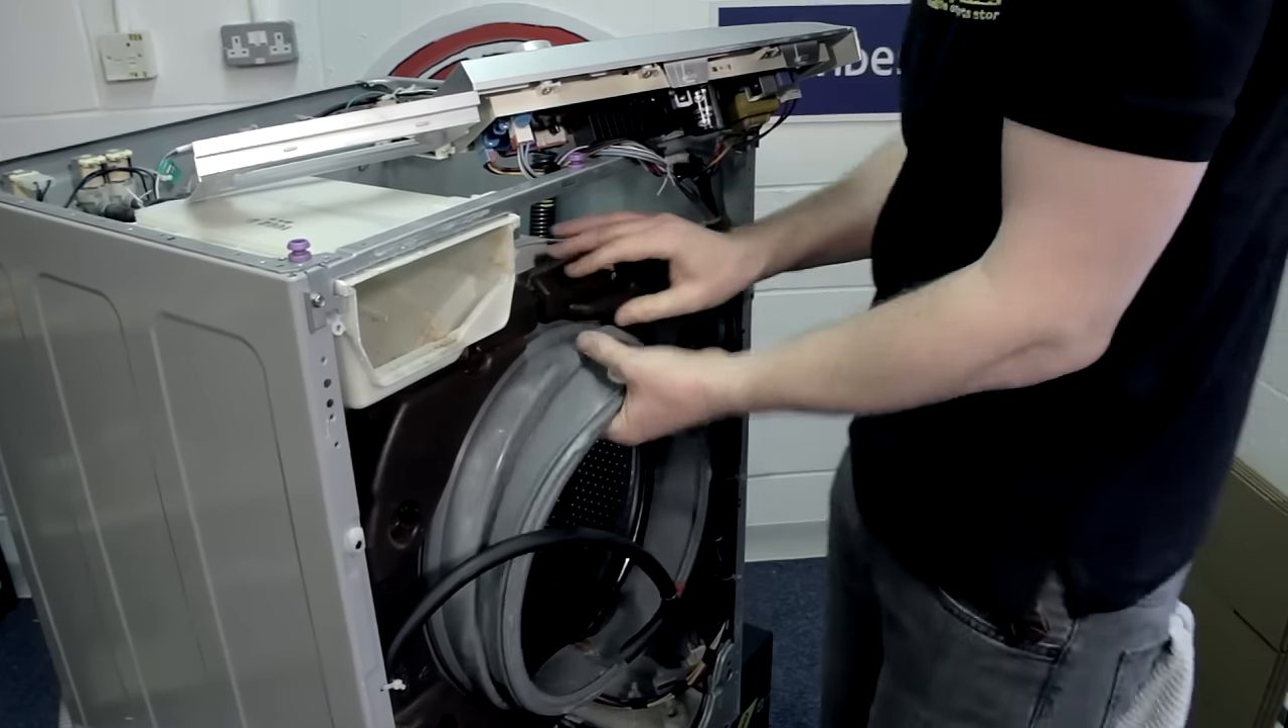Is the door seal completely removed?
No.